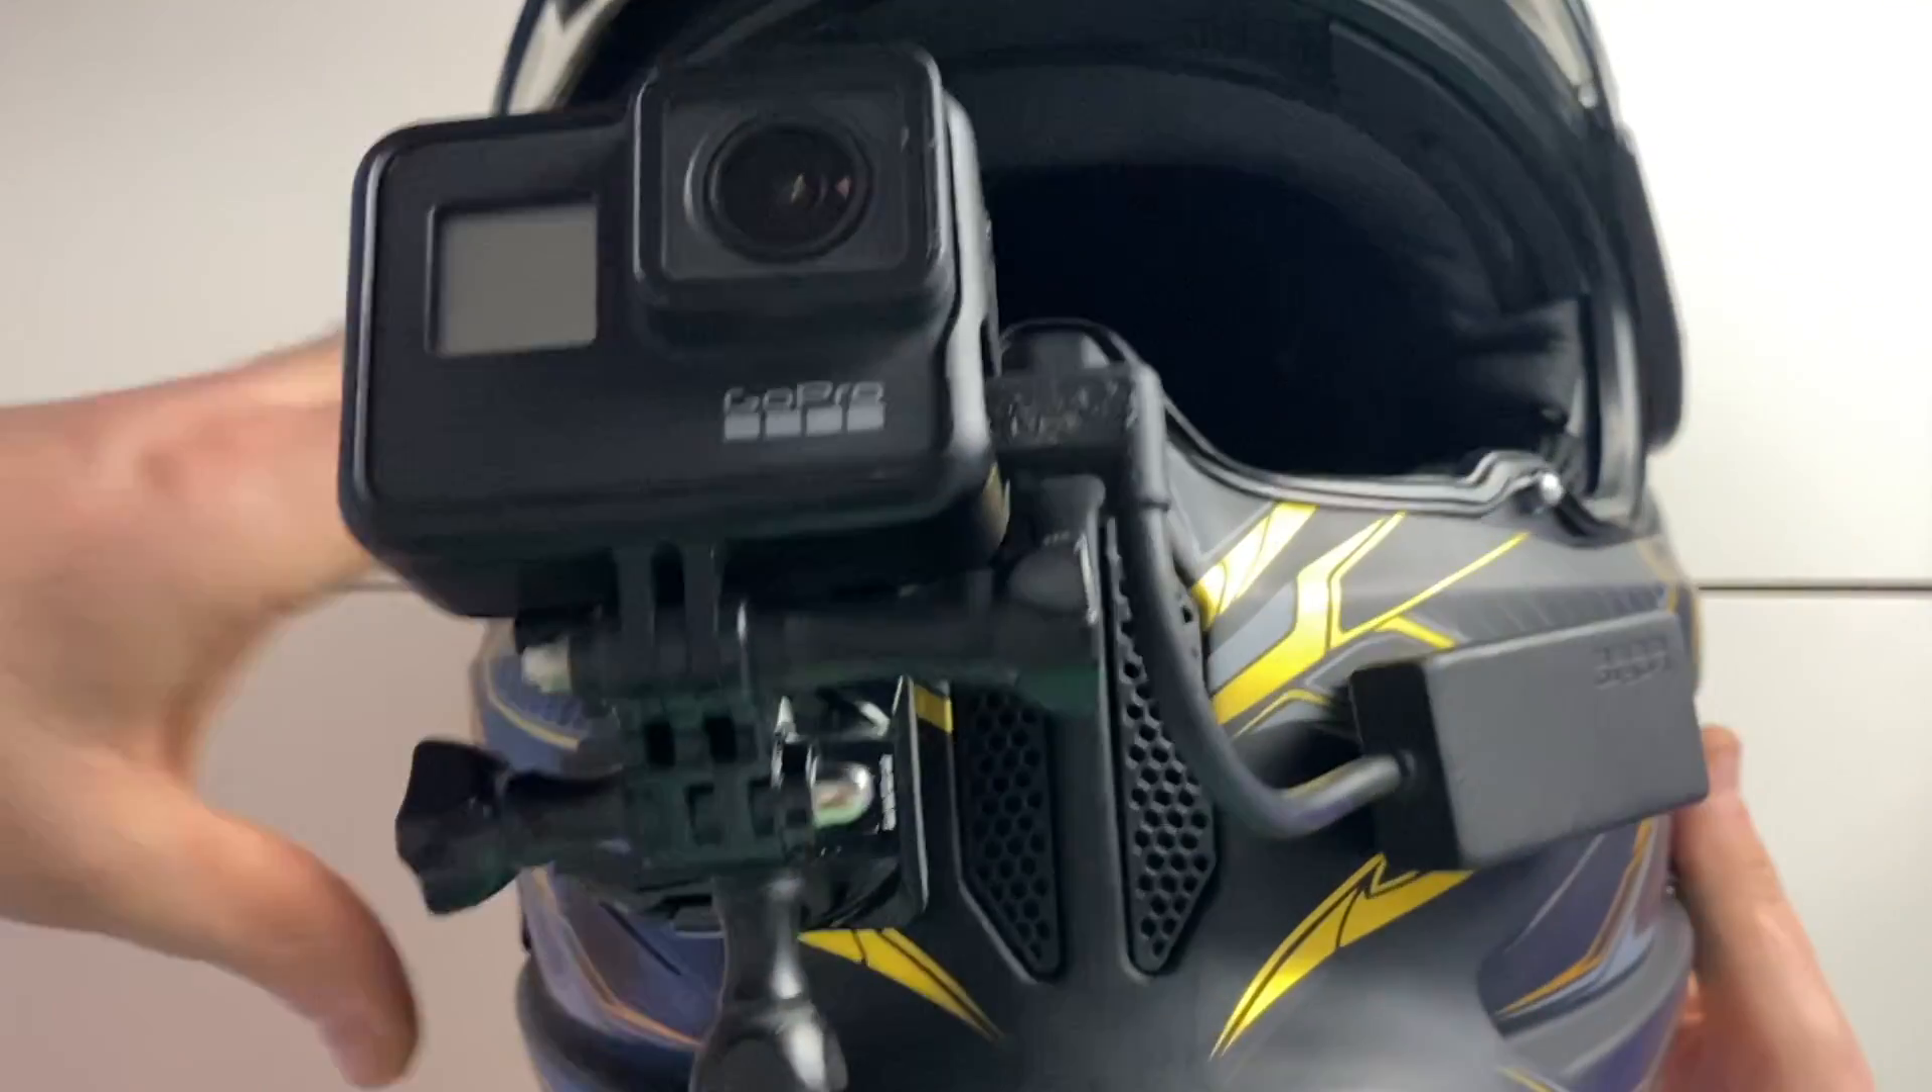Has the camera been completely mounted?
Yes.